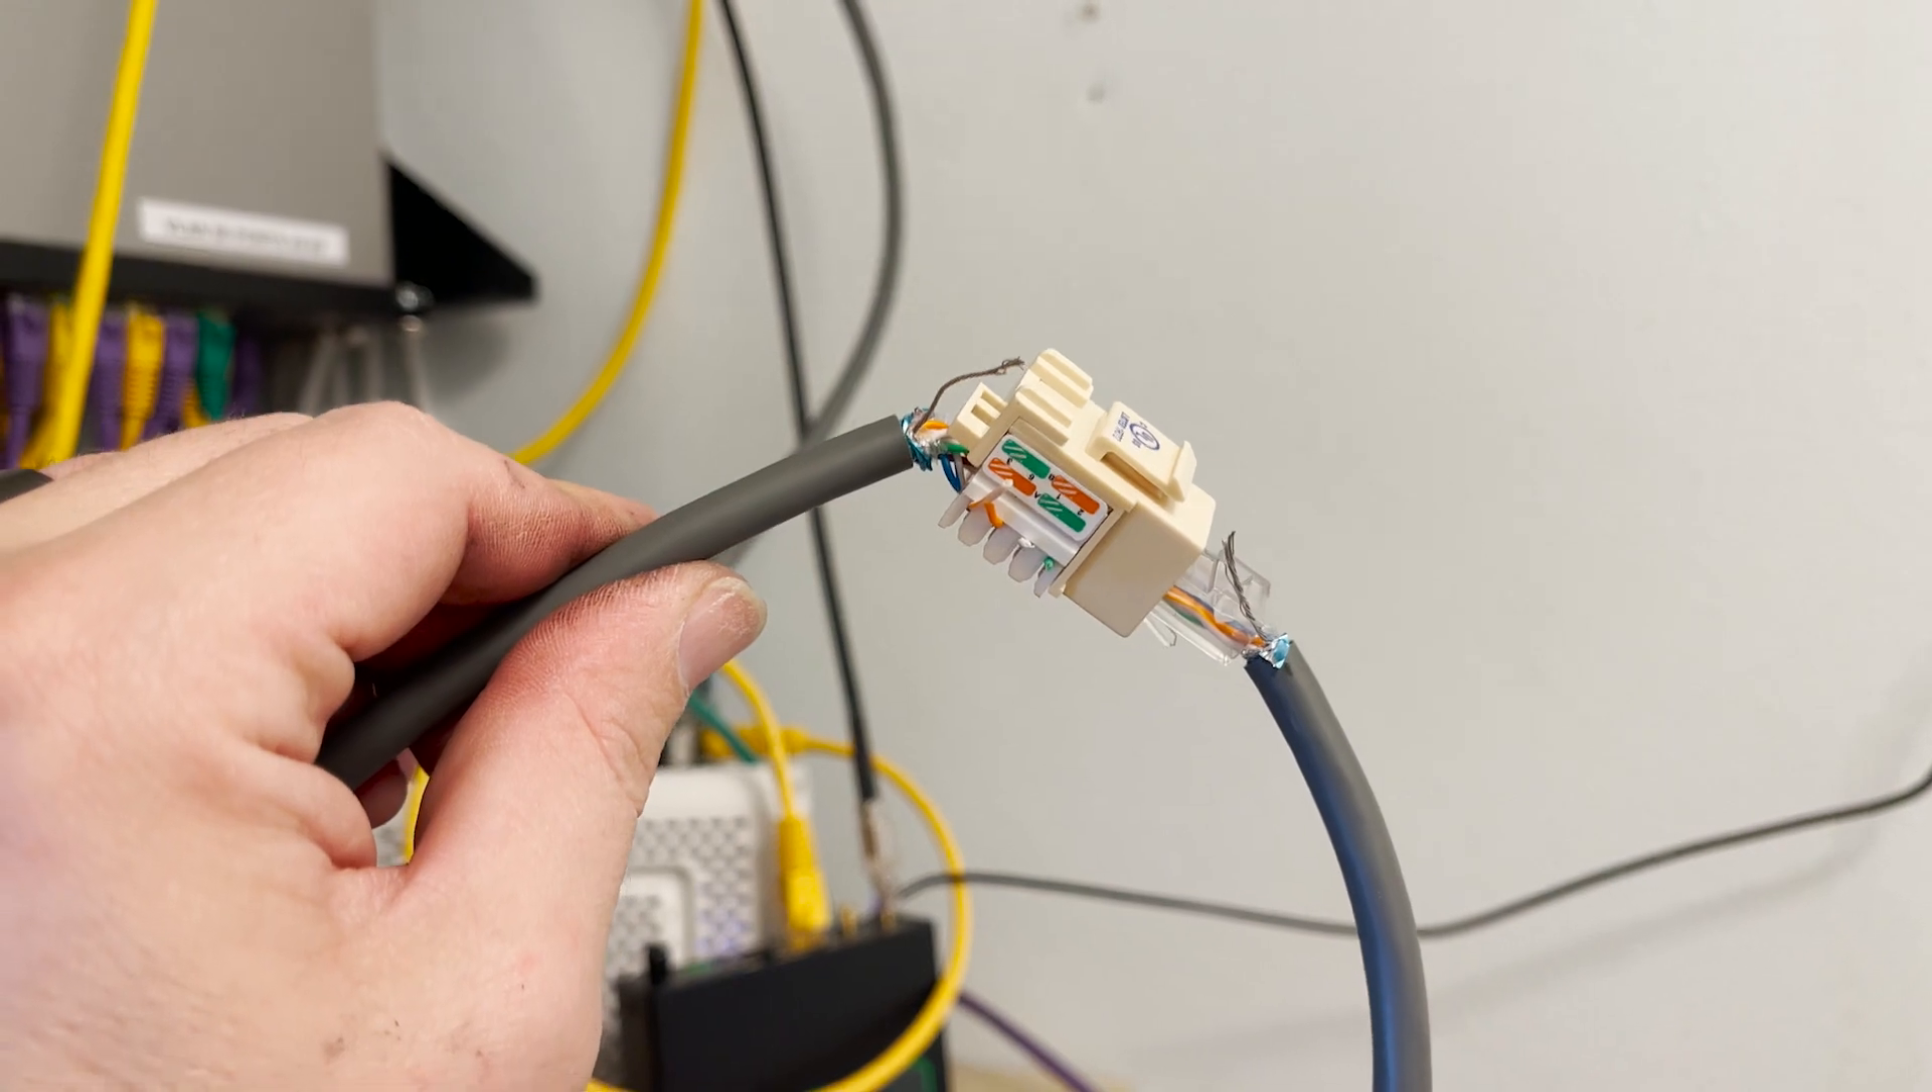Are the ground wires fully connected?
No.